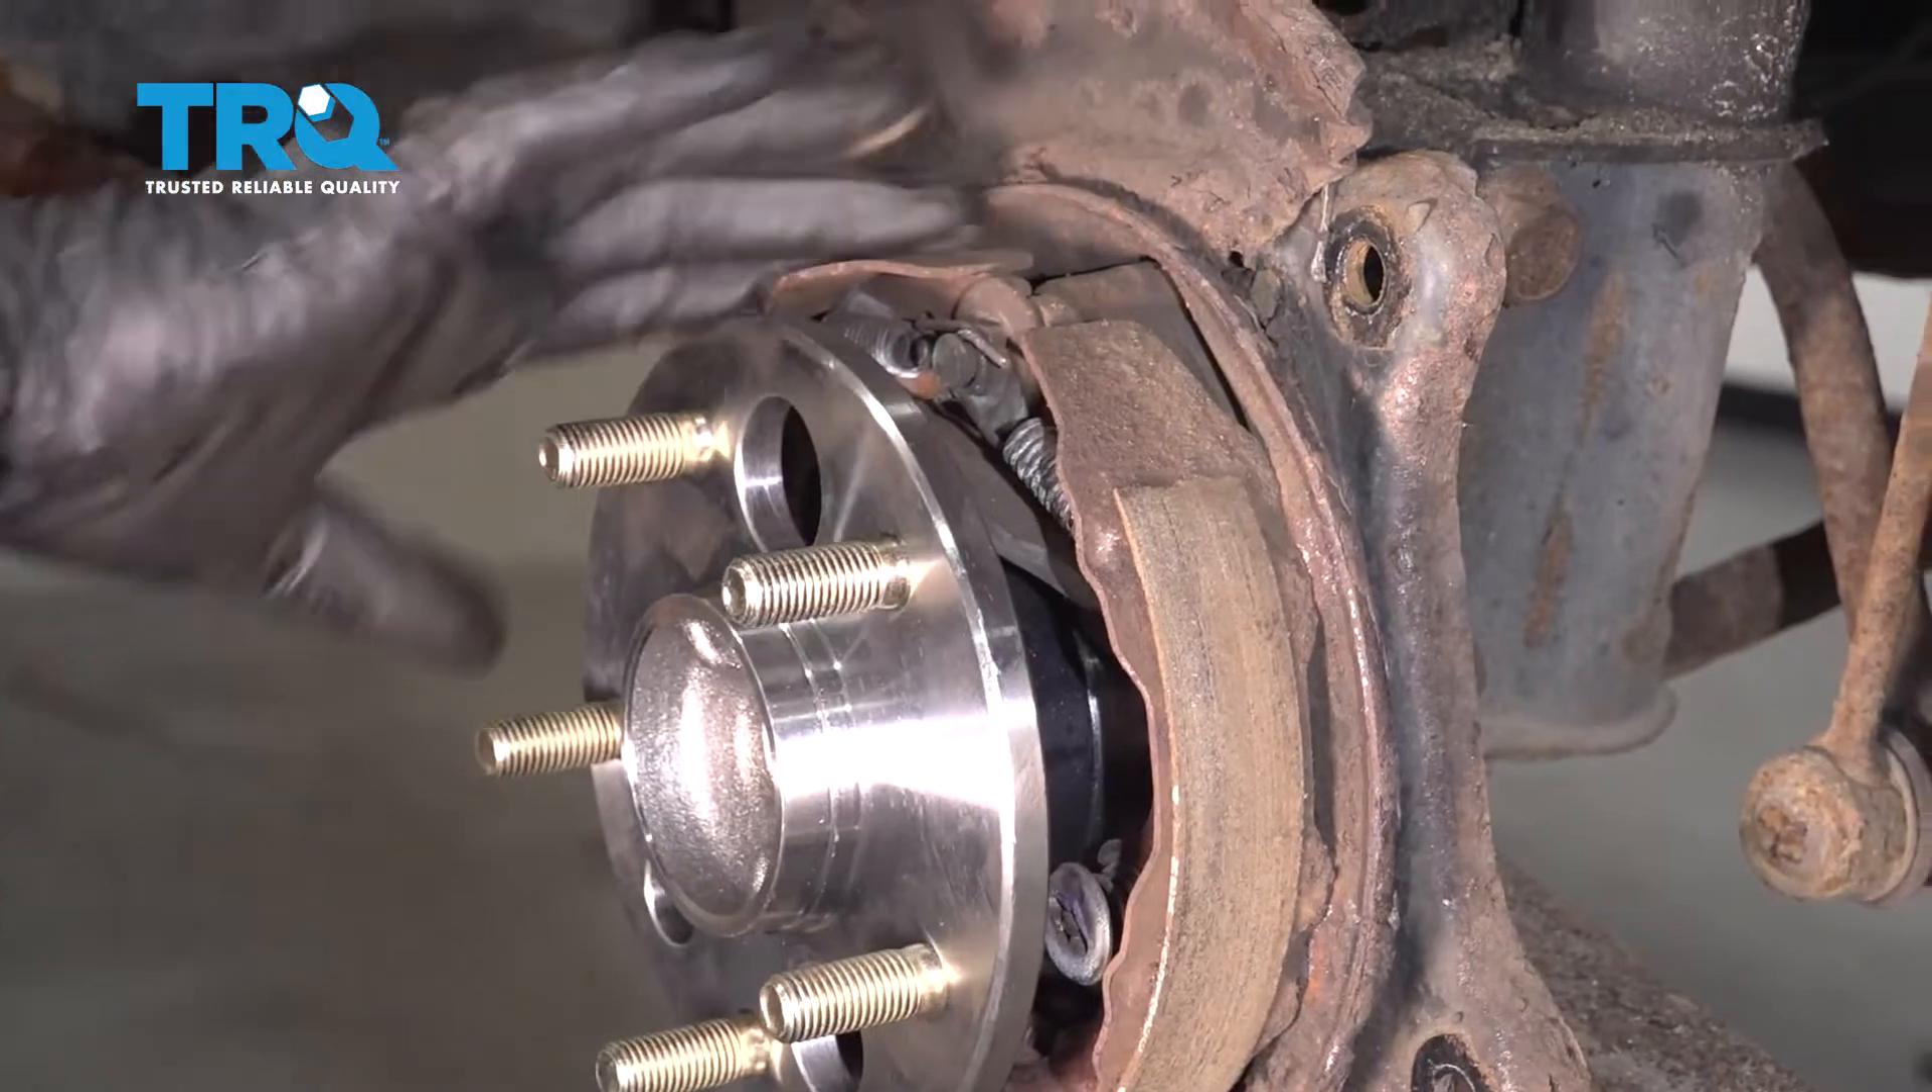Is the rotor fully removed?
Yes.